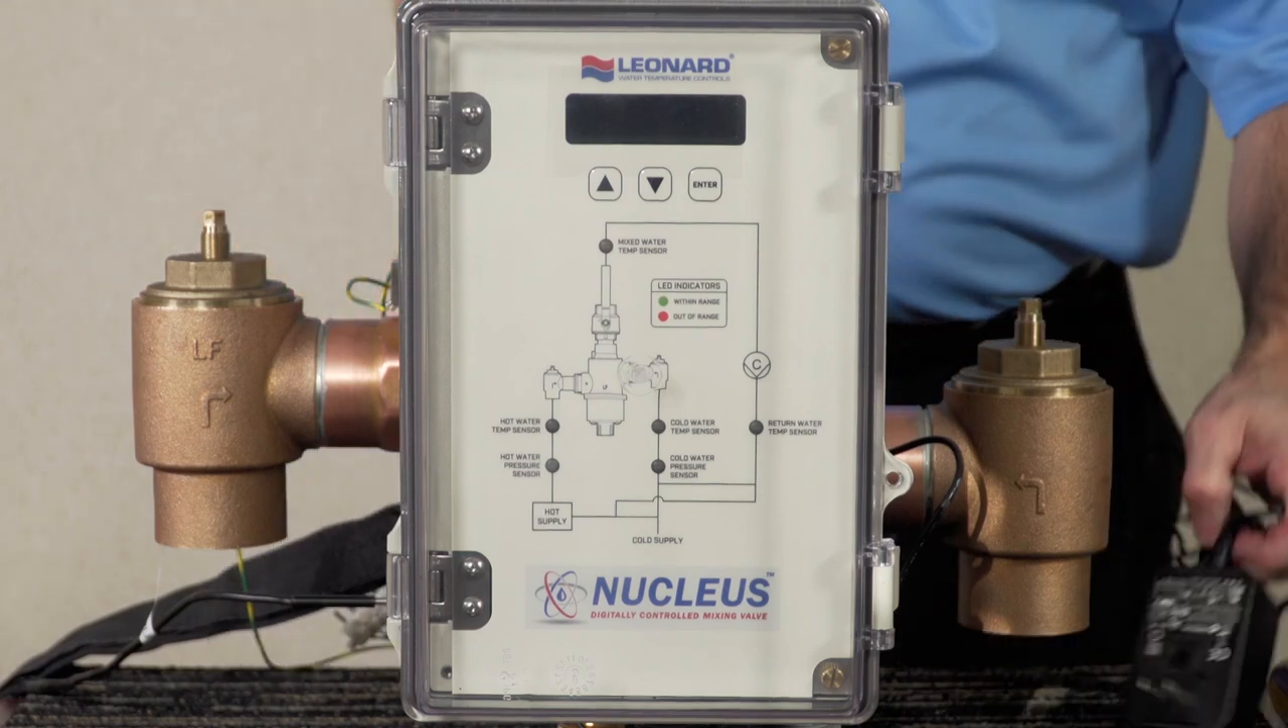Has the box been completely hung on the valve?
Yes.